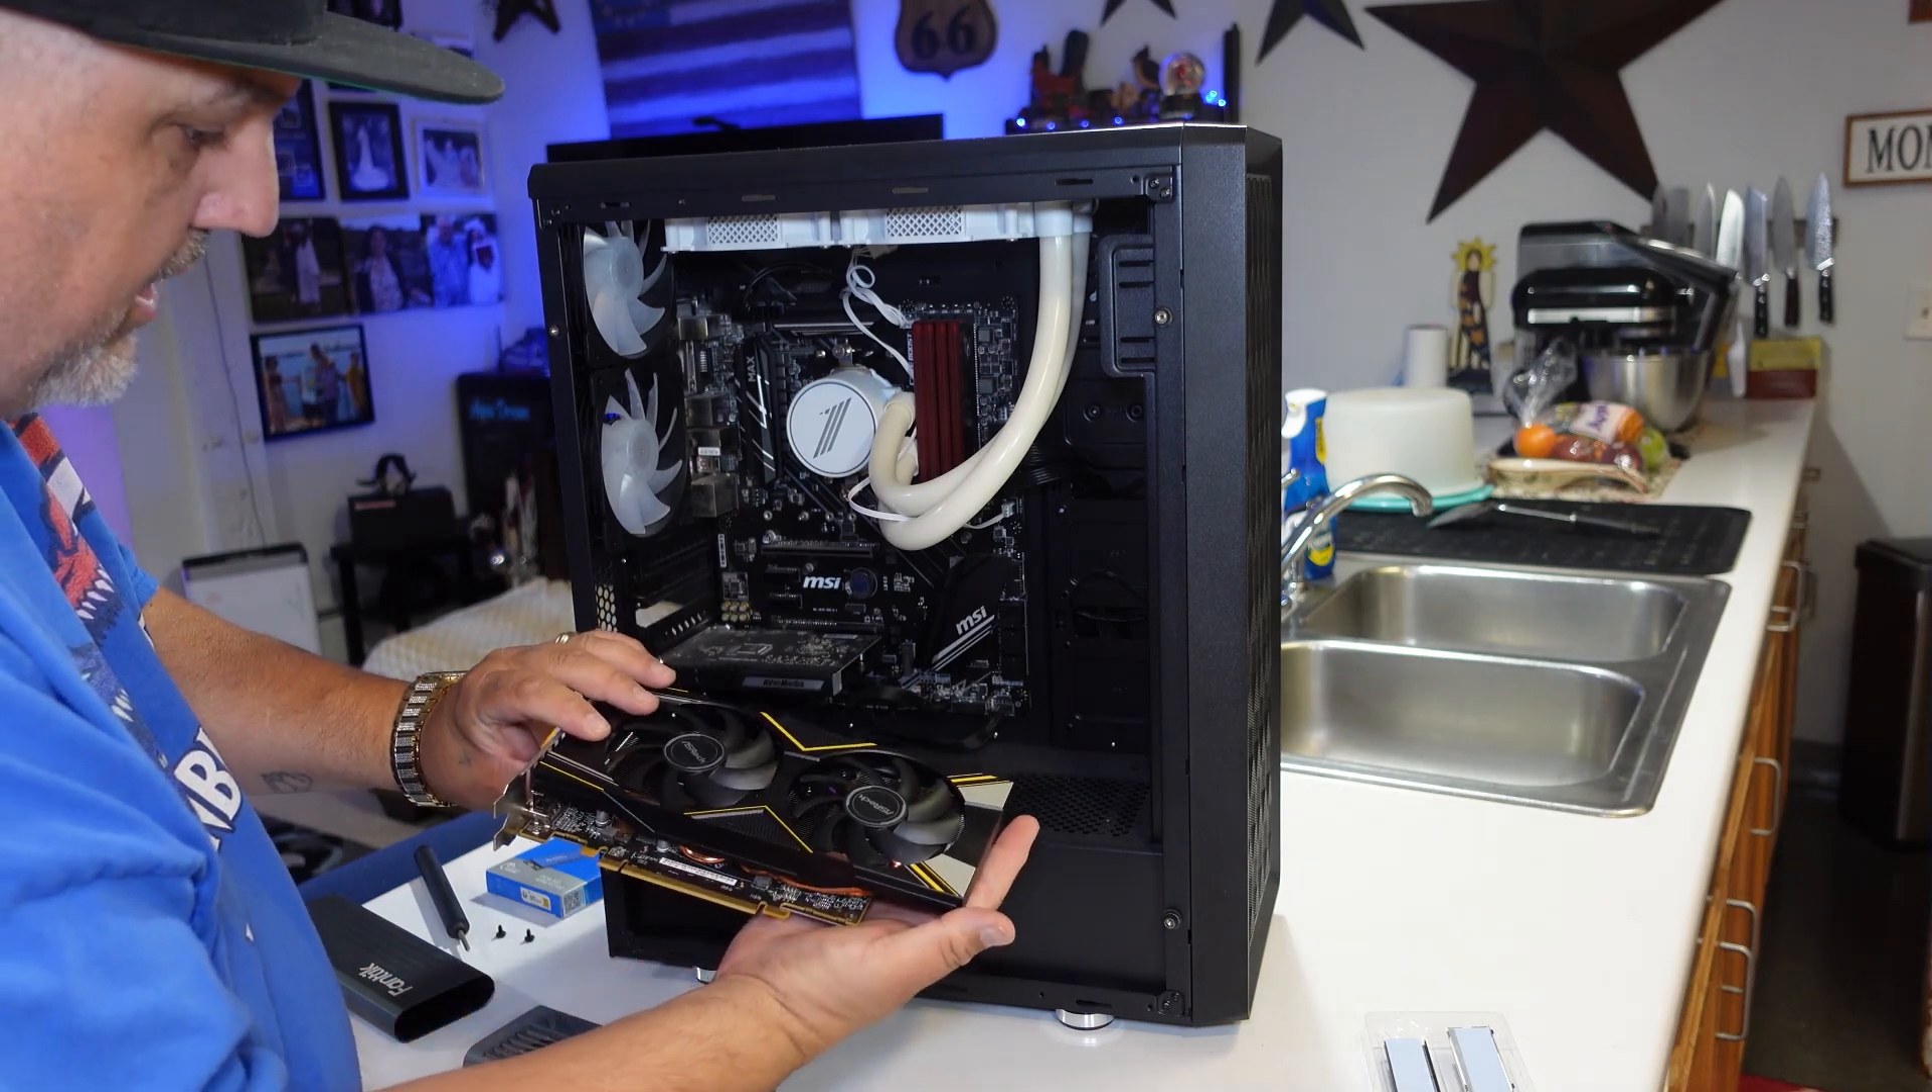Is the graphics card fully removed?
Yes.